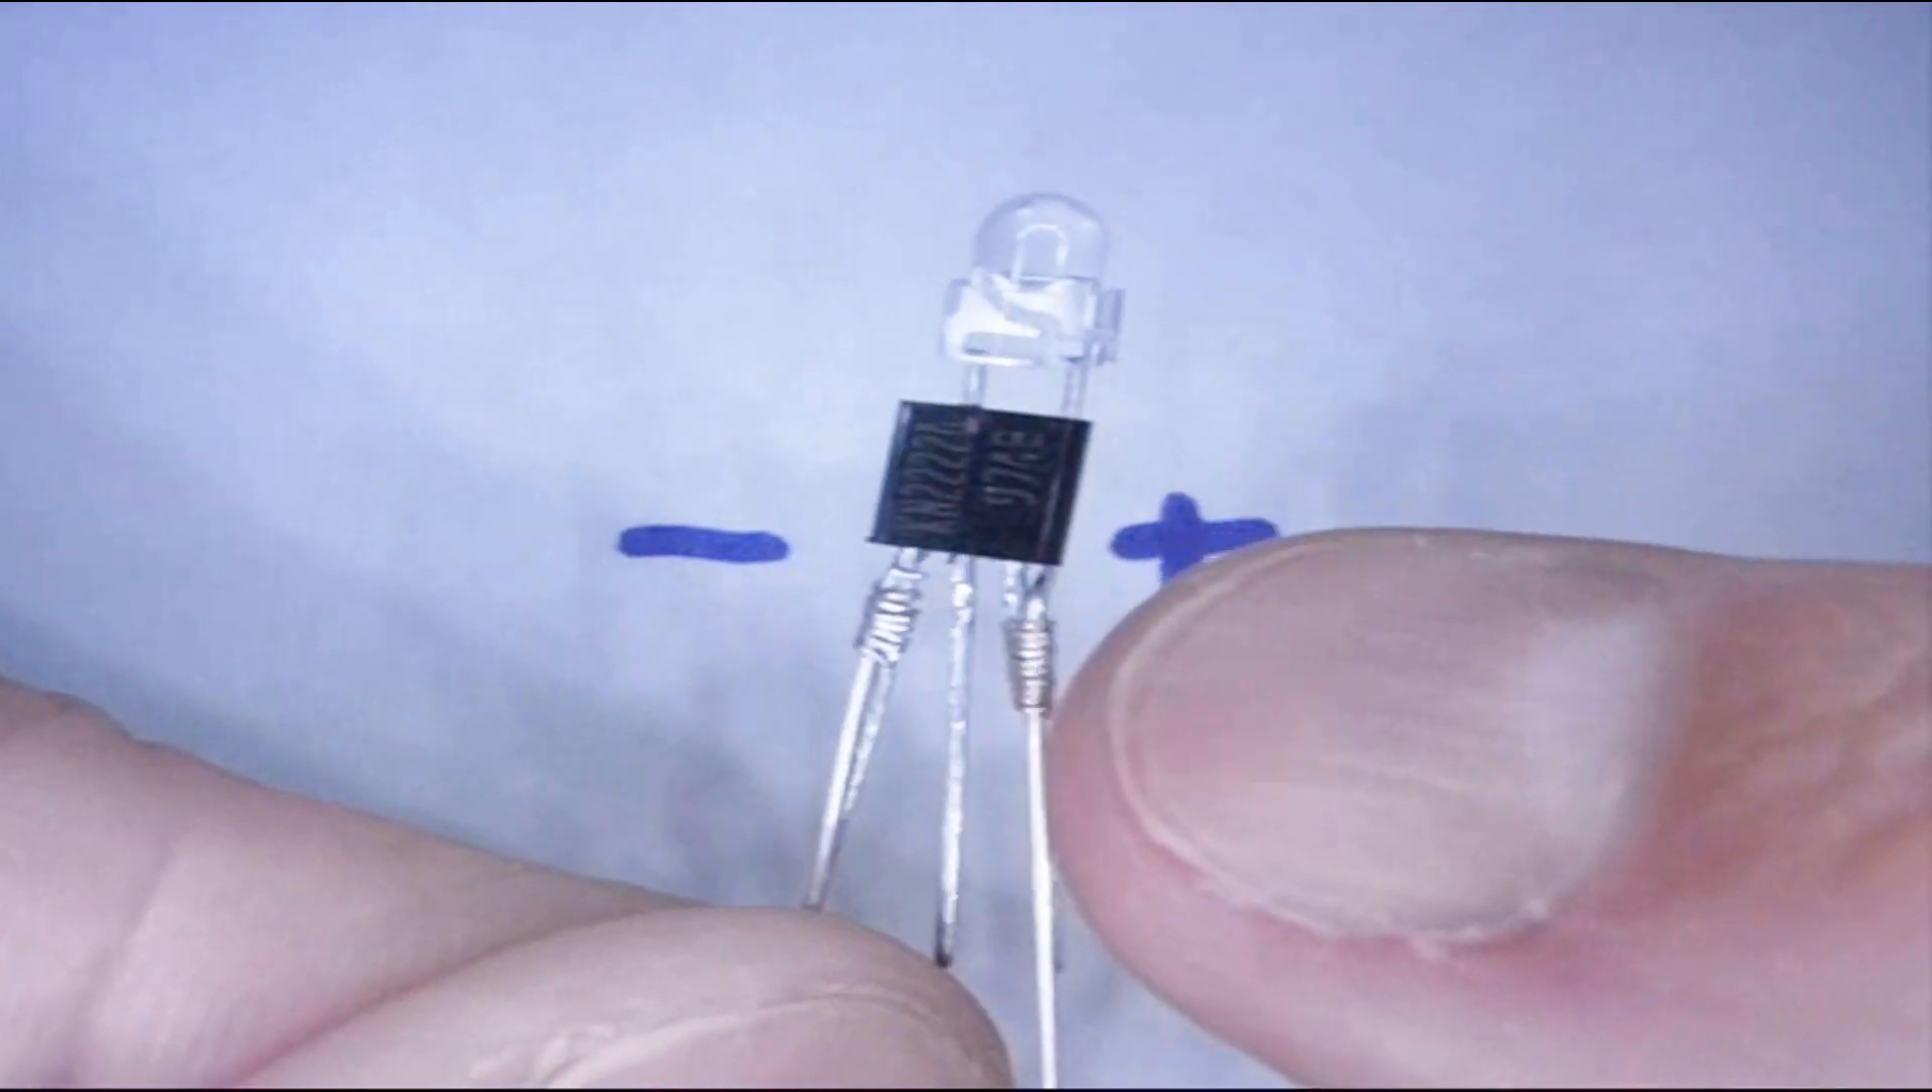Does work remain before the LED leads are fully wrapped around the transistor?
No.